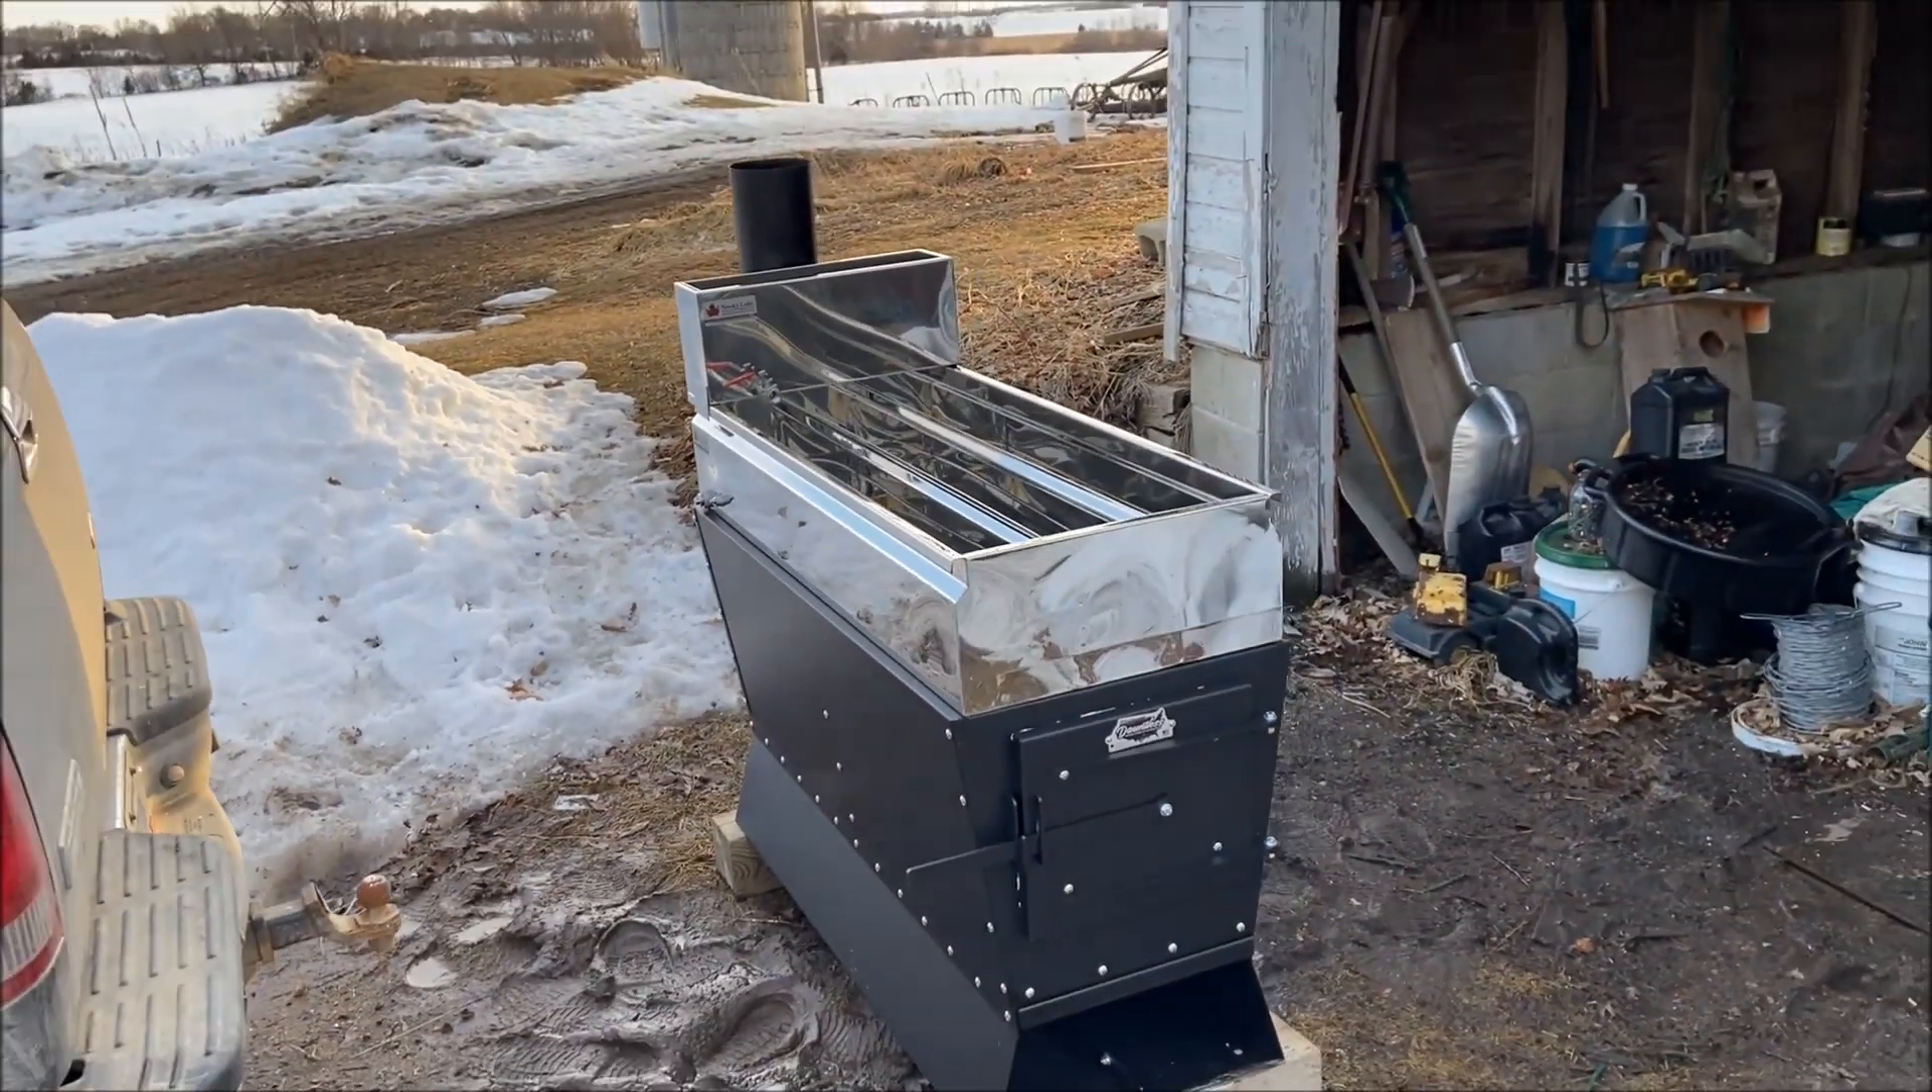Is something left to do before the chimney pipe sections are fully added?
Yes.